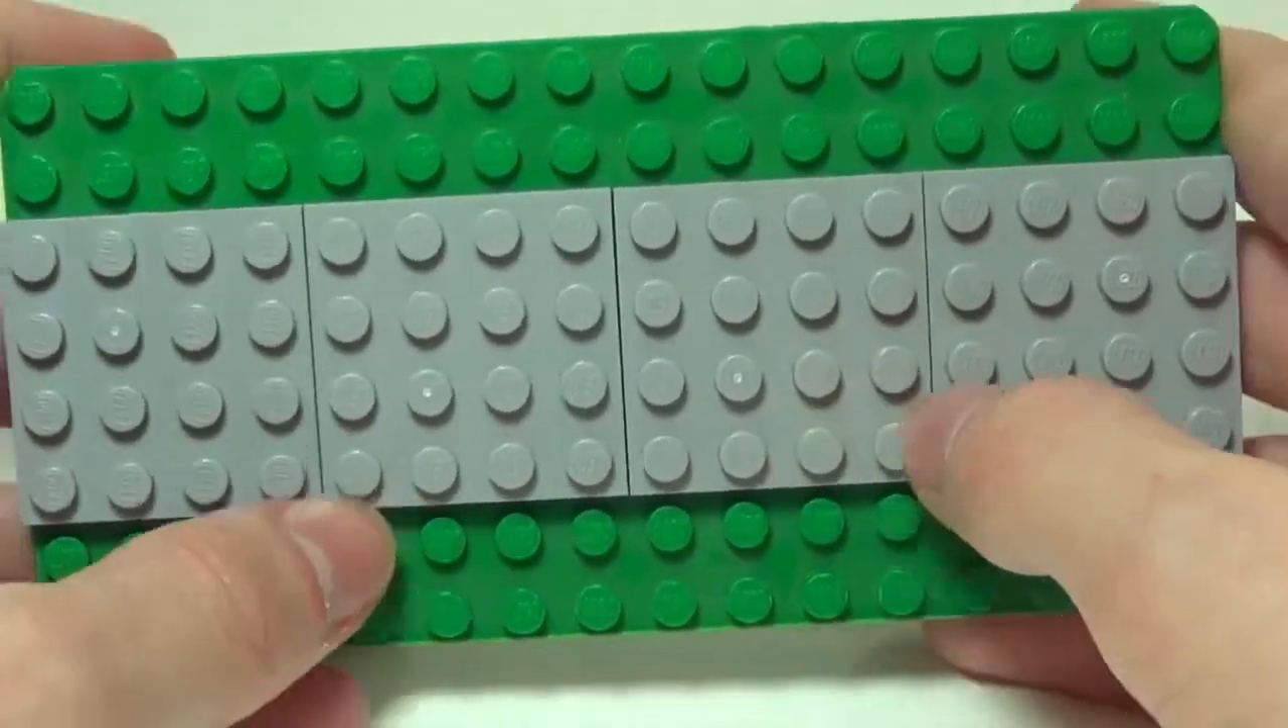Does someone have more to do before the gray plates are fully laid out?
No.